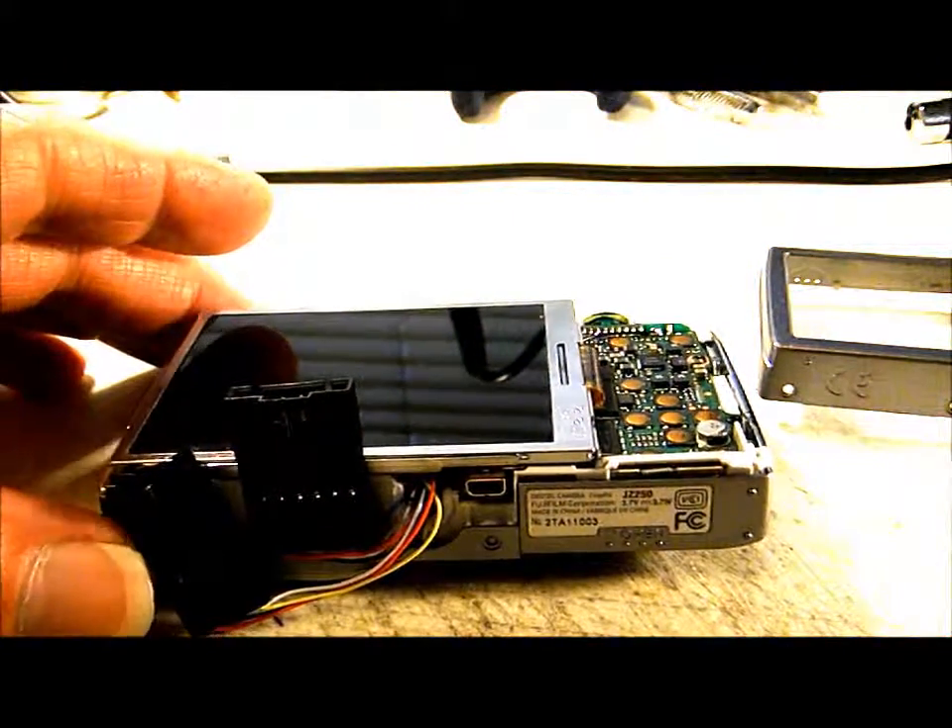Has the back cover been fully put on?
No.